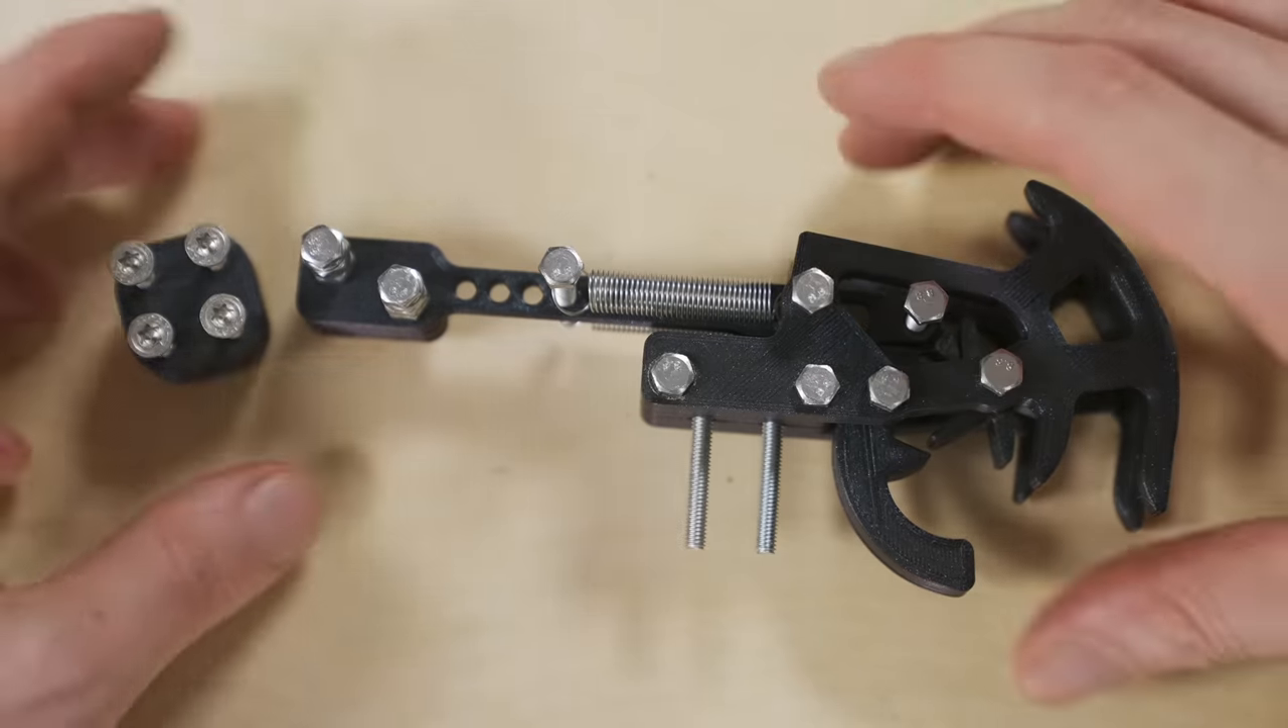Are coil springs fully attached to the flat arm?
Yes.